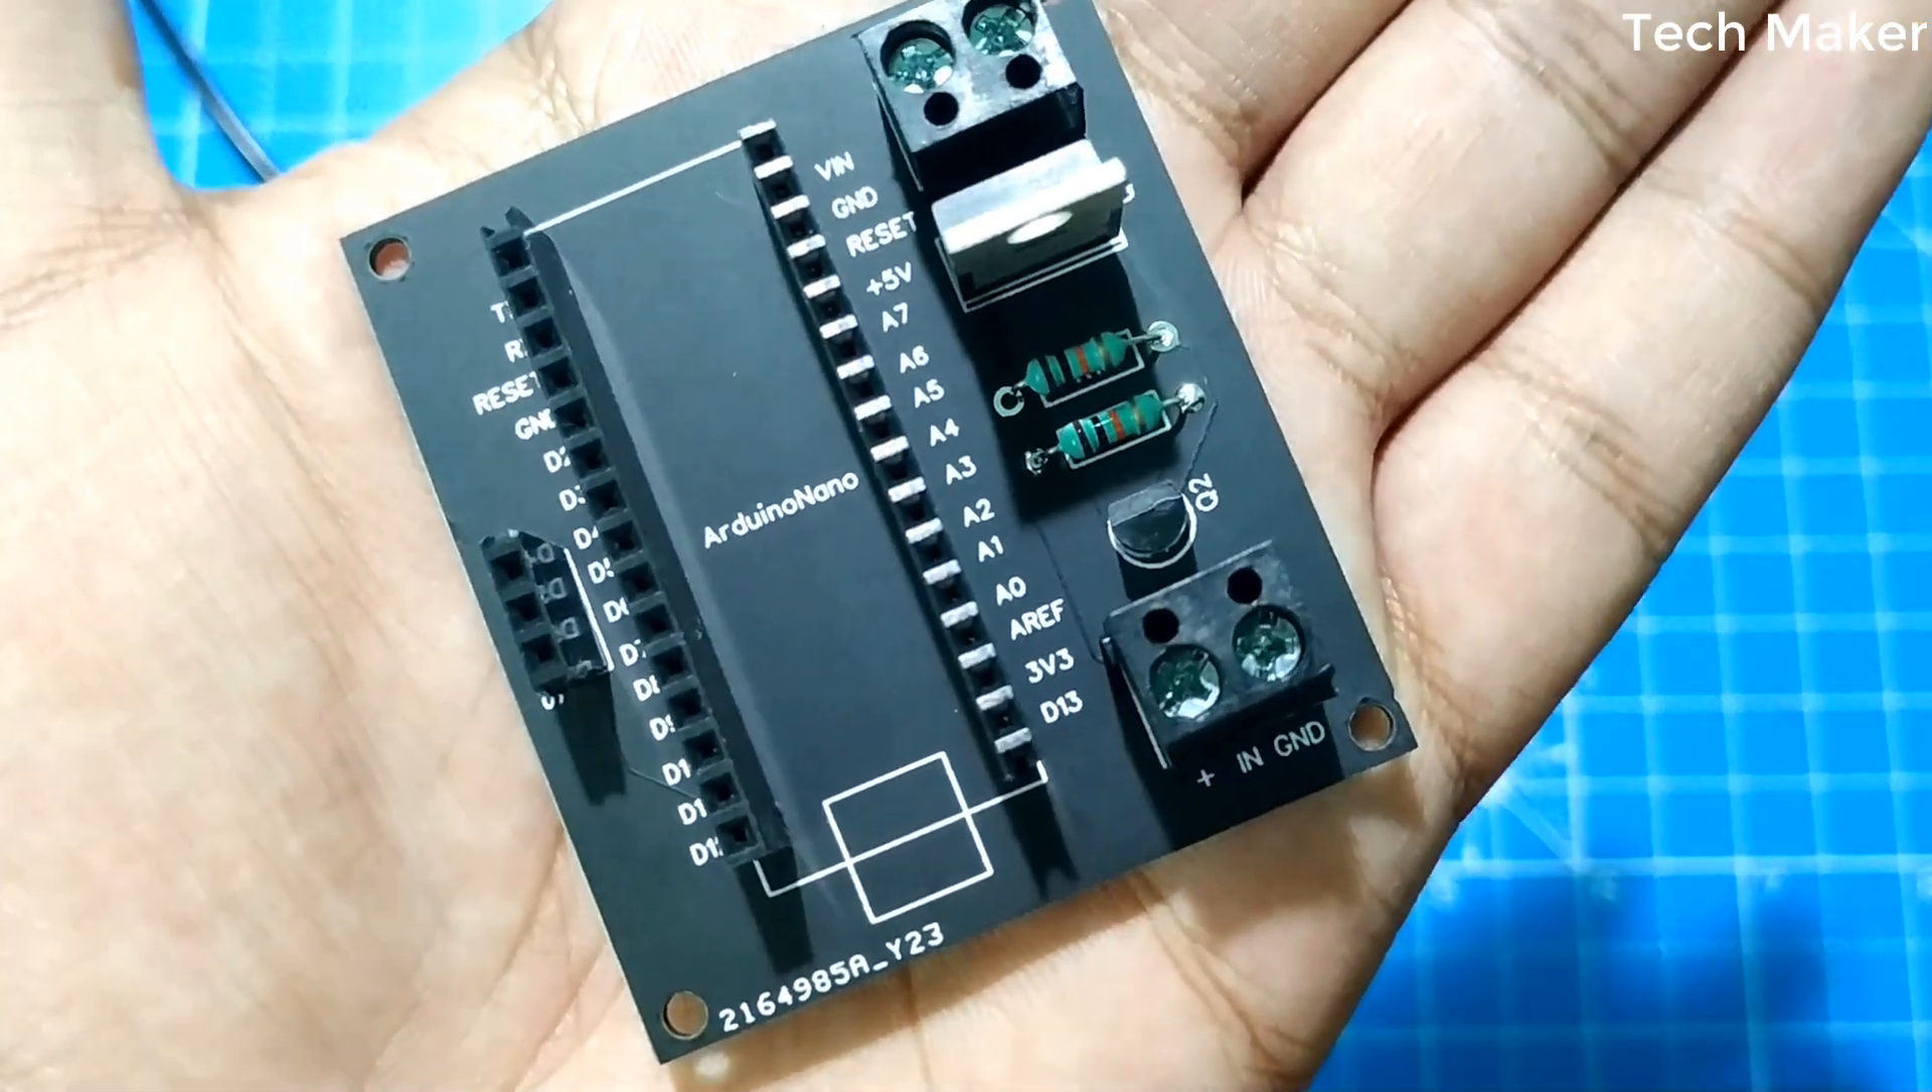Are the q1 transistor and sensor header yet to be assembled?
No.